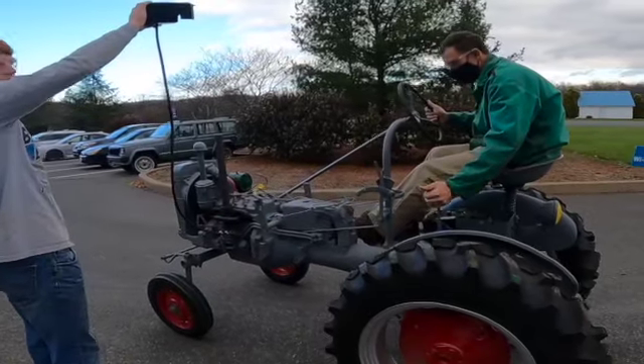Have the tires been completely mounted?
Yes.